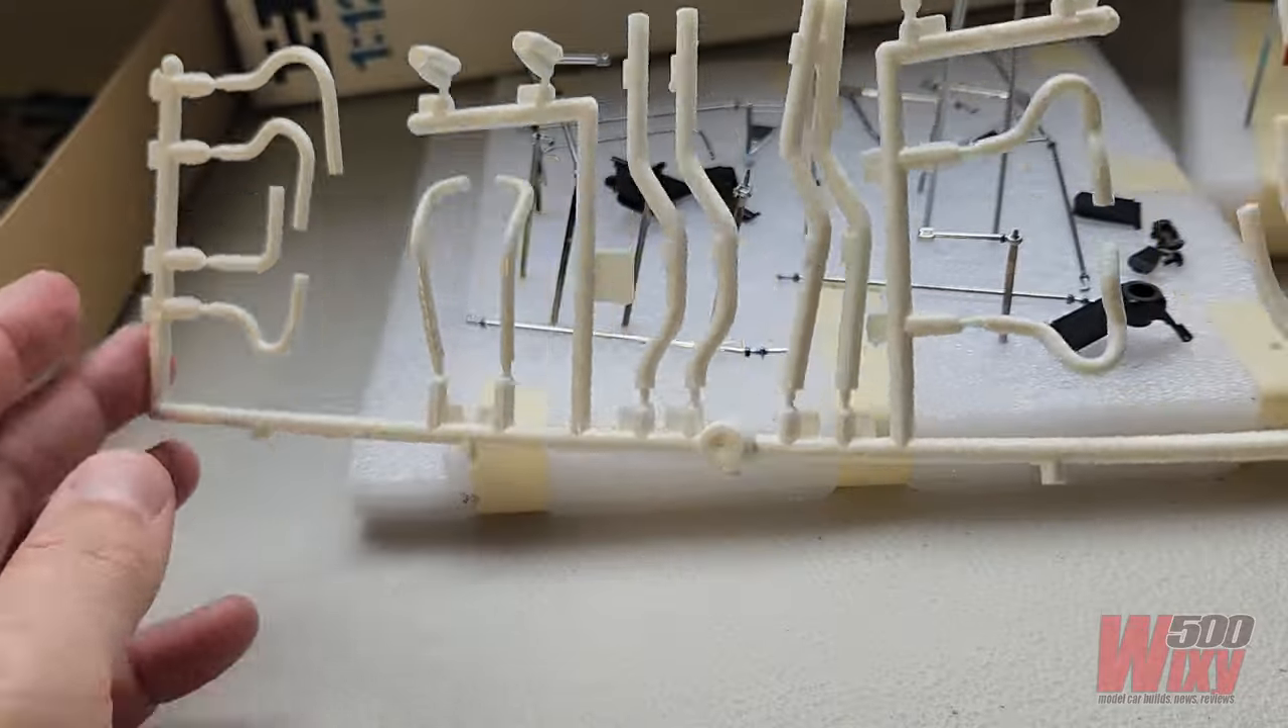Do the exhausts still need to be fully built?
Yes.